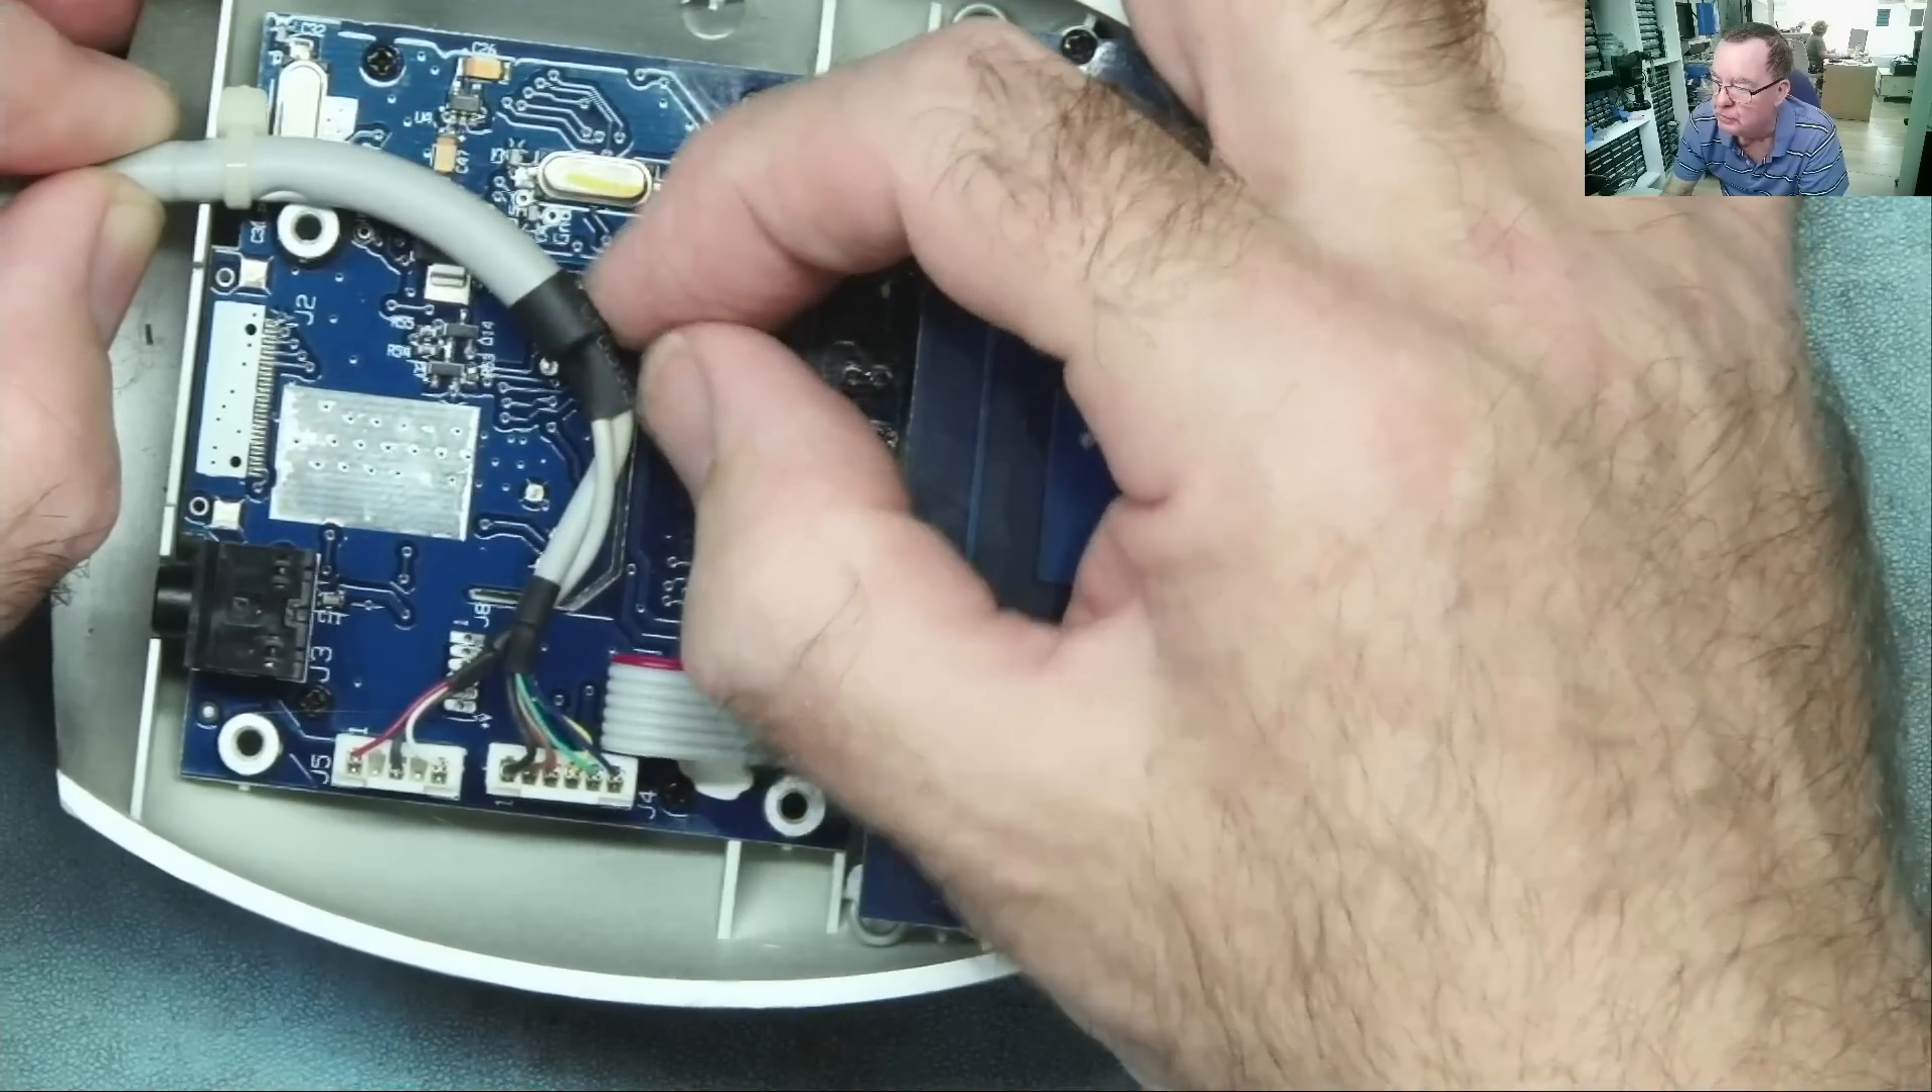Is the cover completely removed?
Yes.